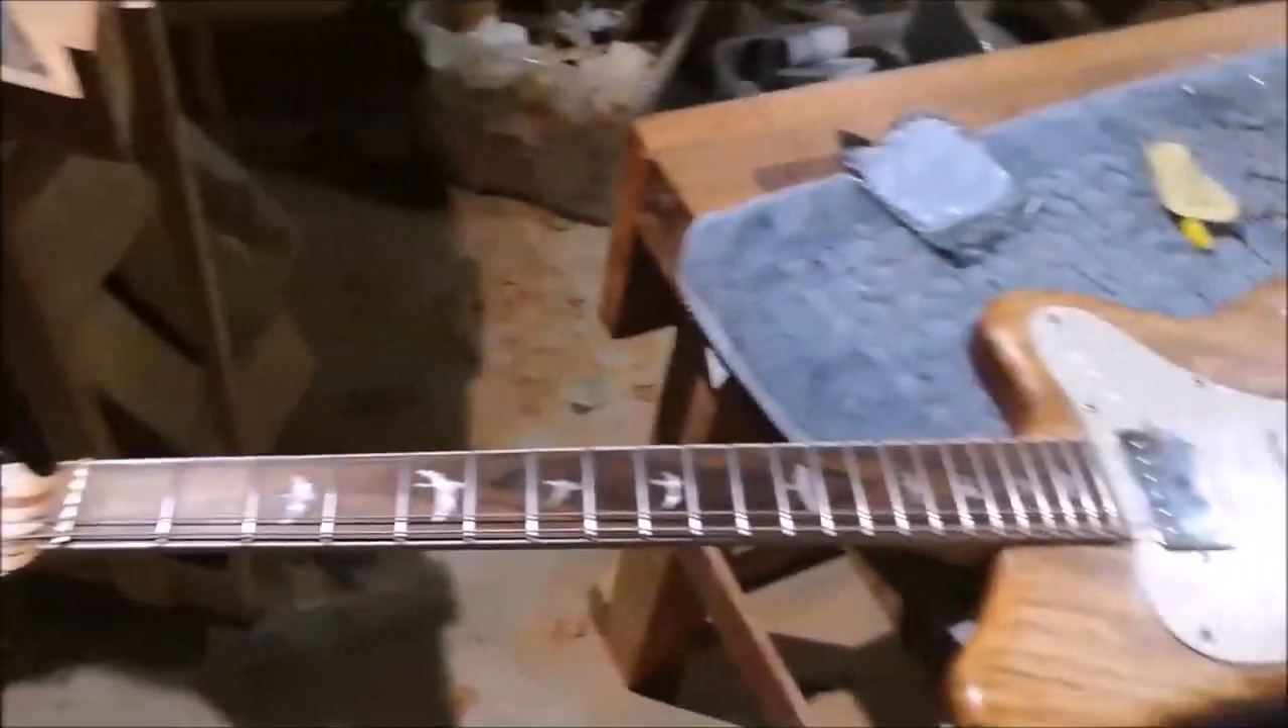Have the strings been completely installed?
No.